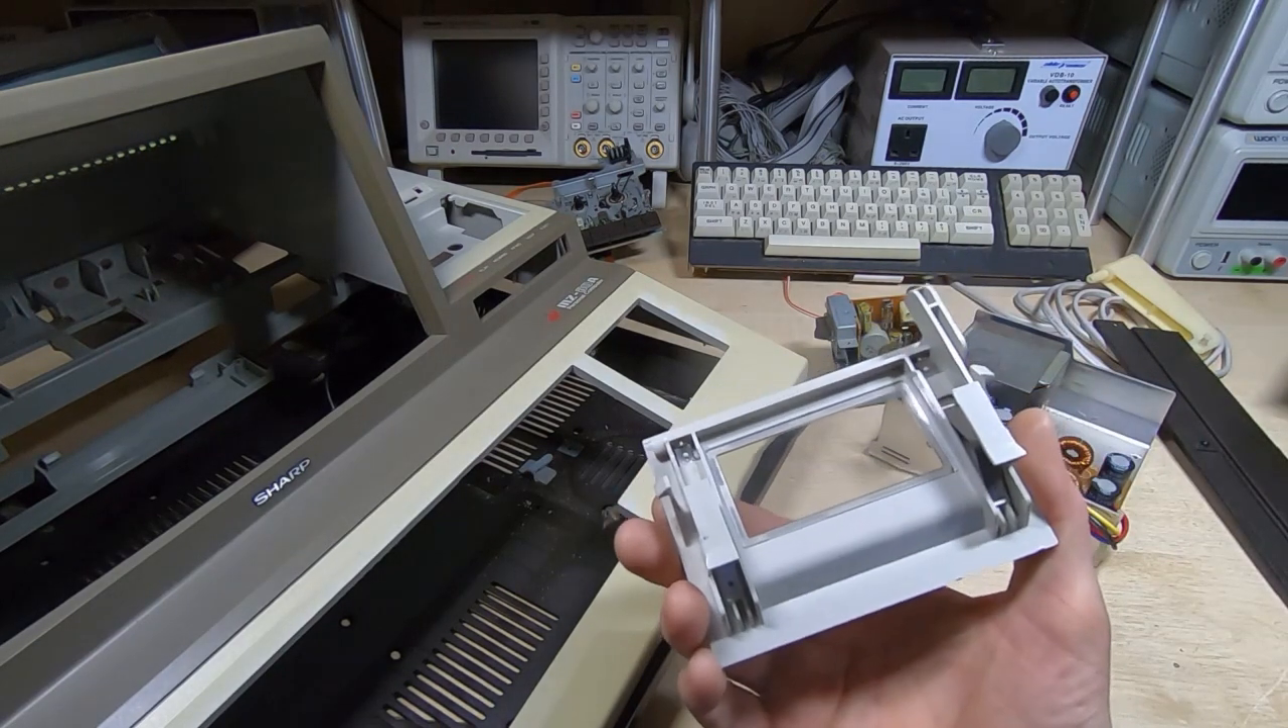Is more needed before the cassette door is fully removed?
No.